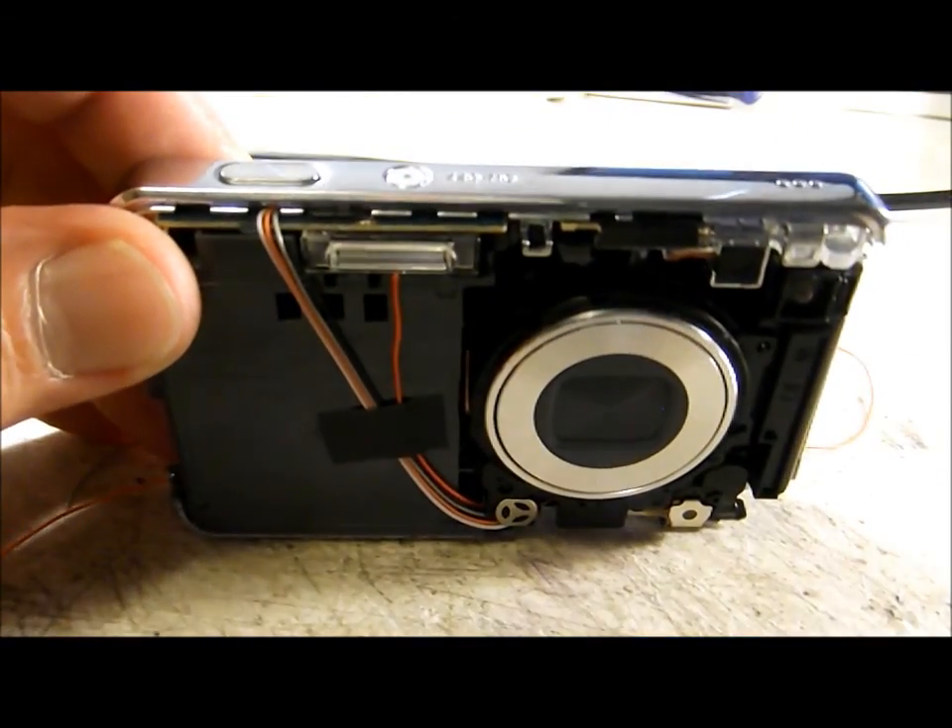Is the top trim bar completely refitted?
Yes.